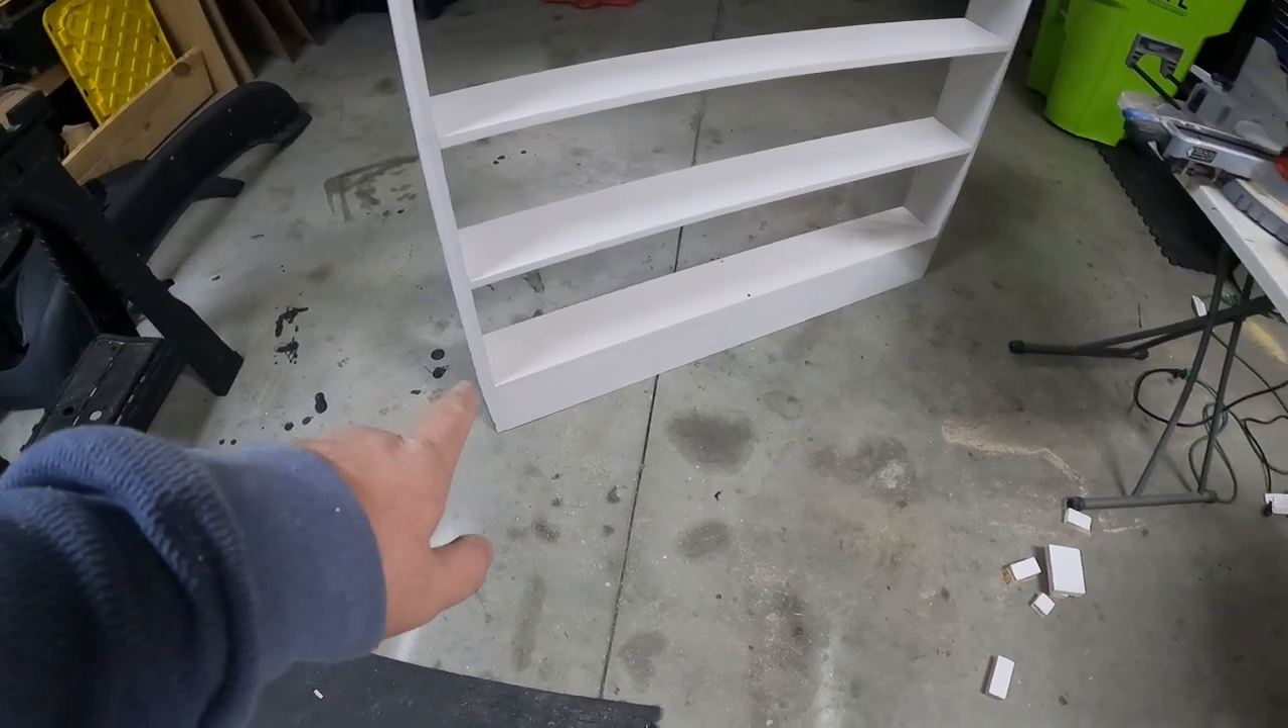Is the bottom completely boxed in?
Yes.